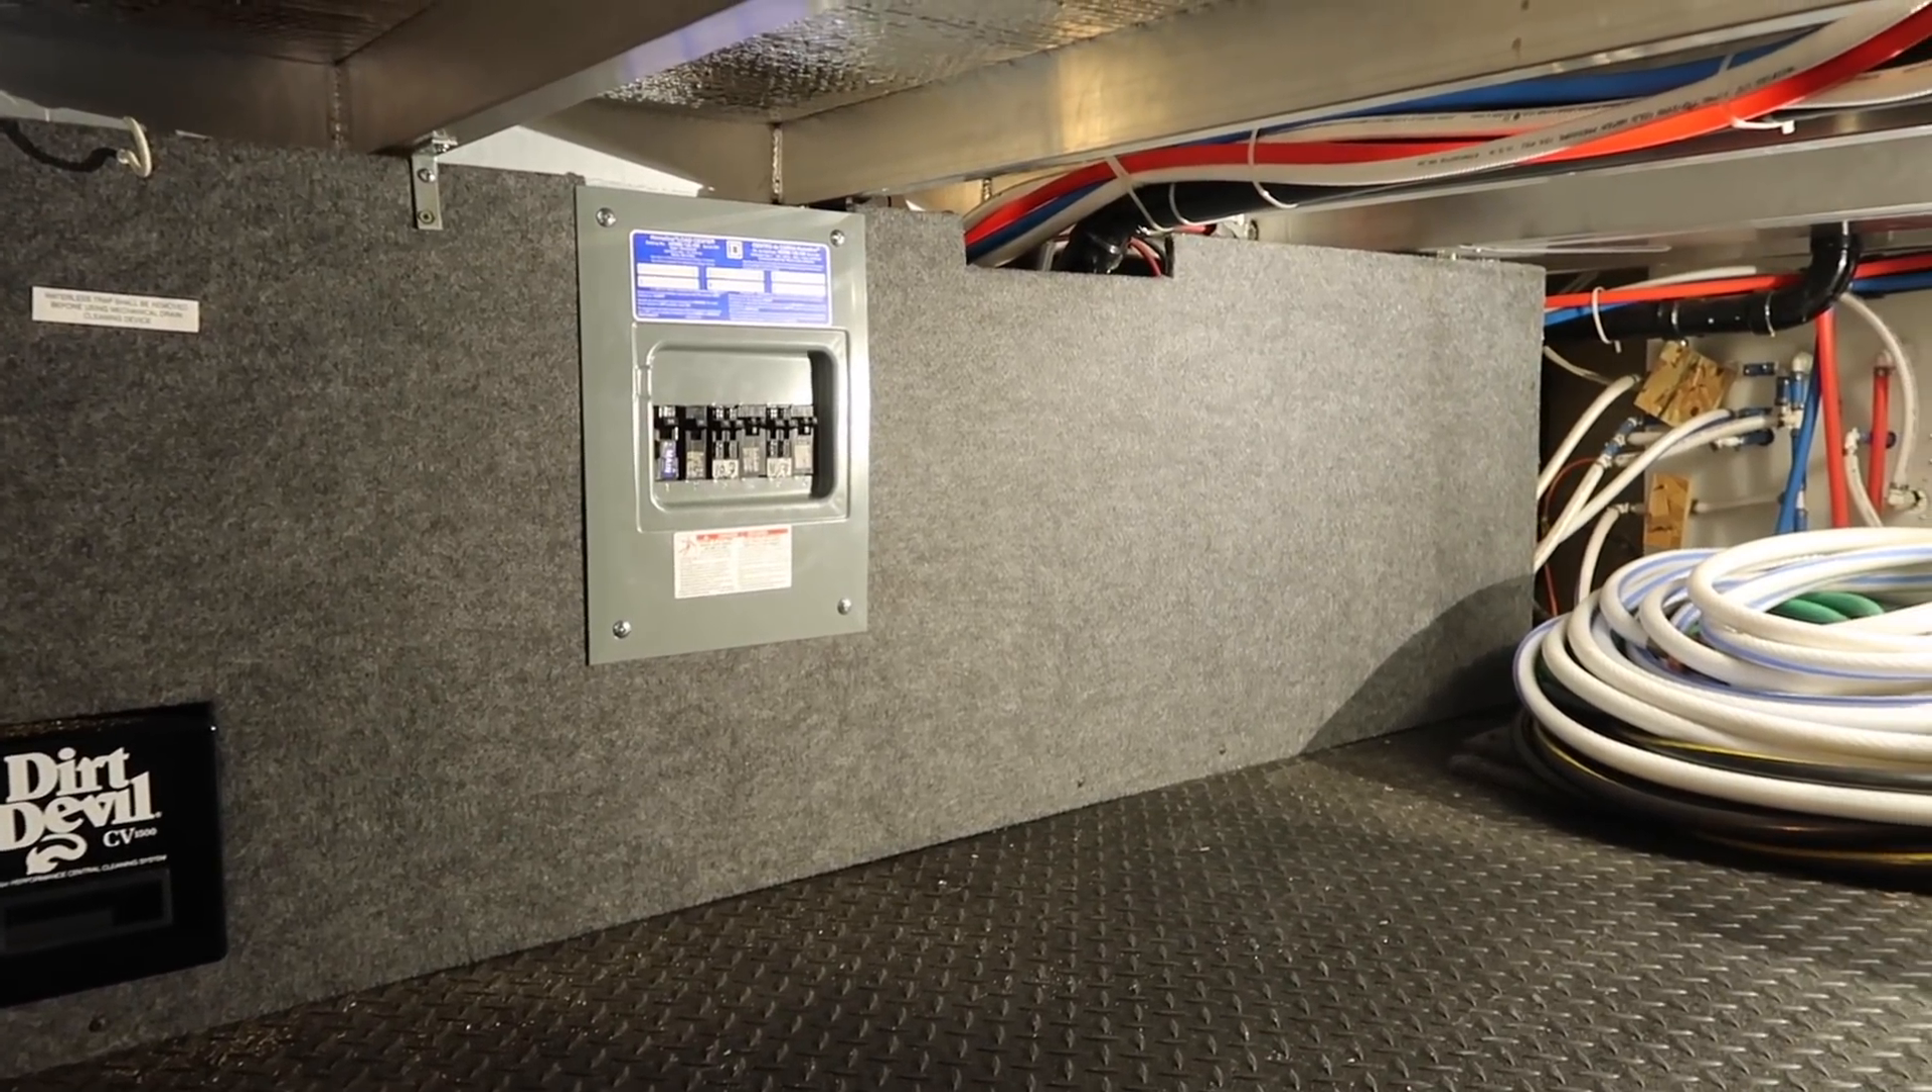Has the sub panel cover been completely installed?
Yes.